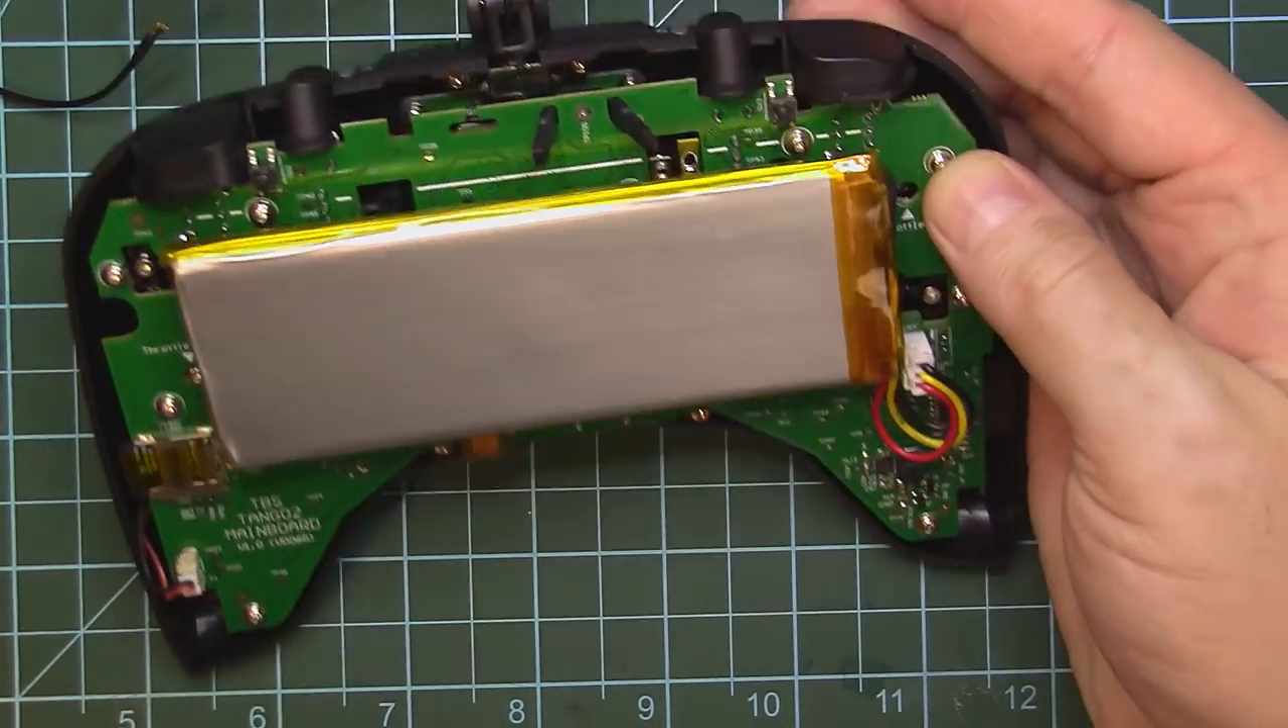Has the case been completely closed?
No.